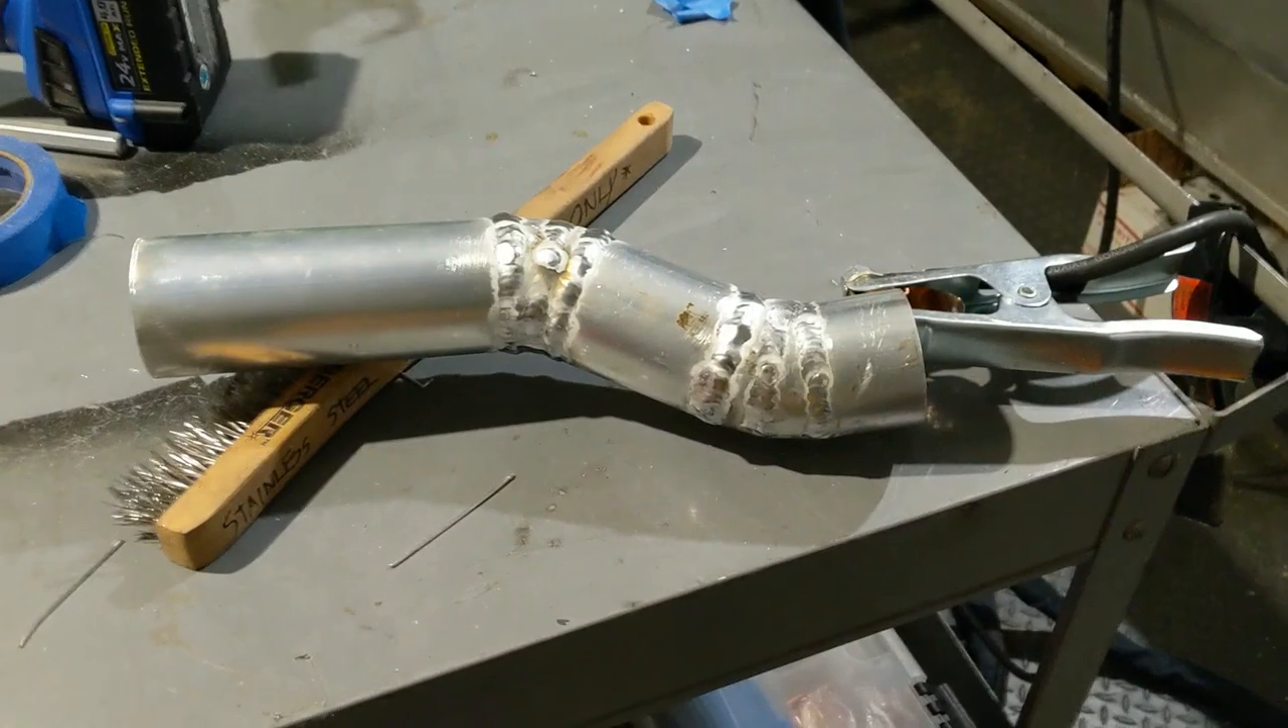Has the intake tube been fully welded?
Yes.